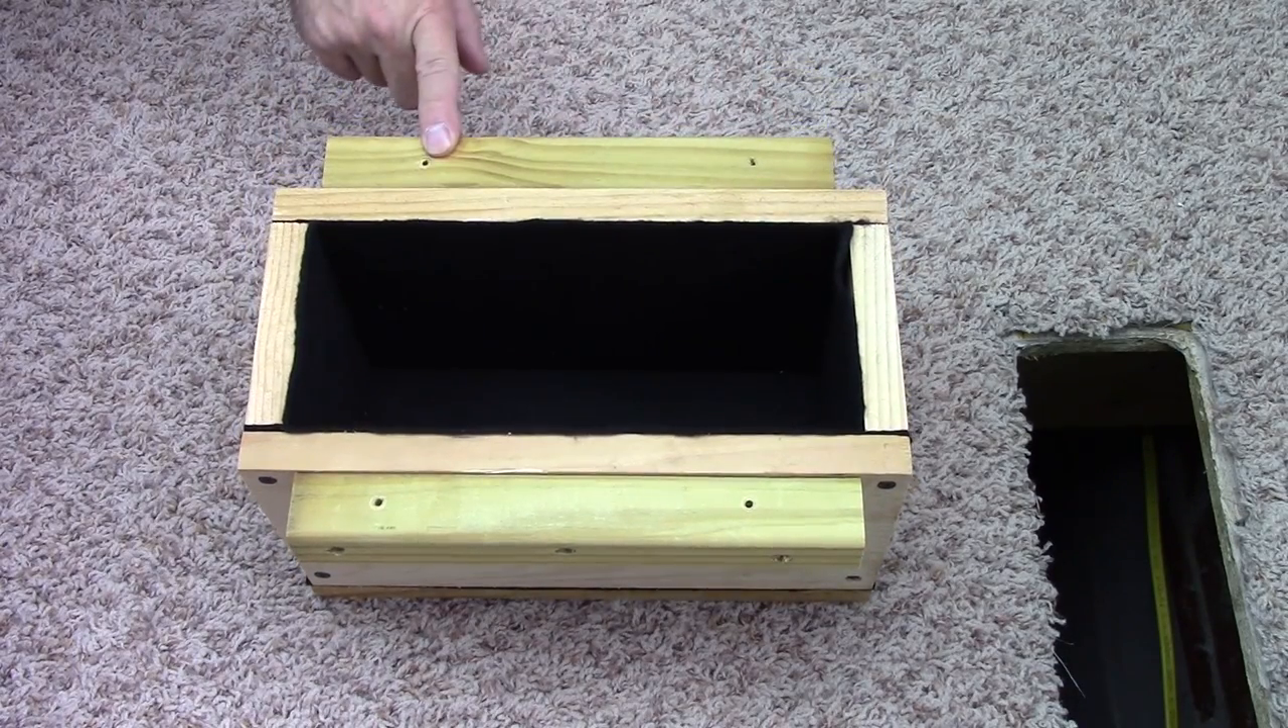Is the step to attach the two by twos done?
Yes.